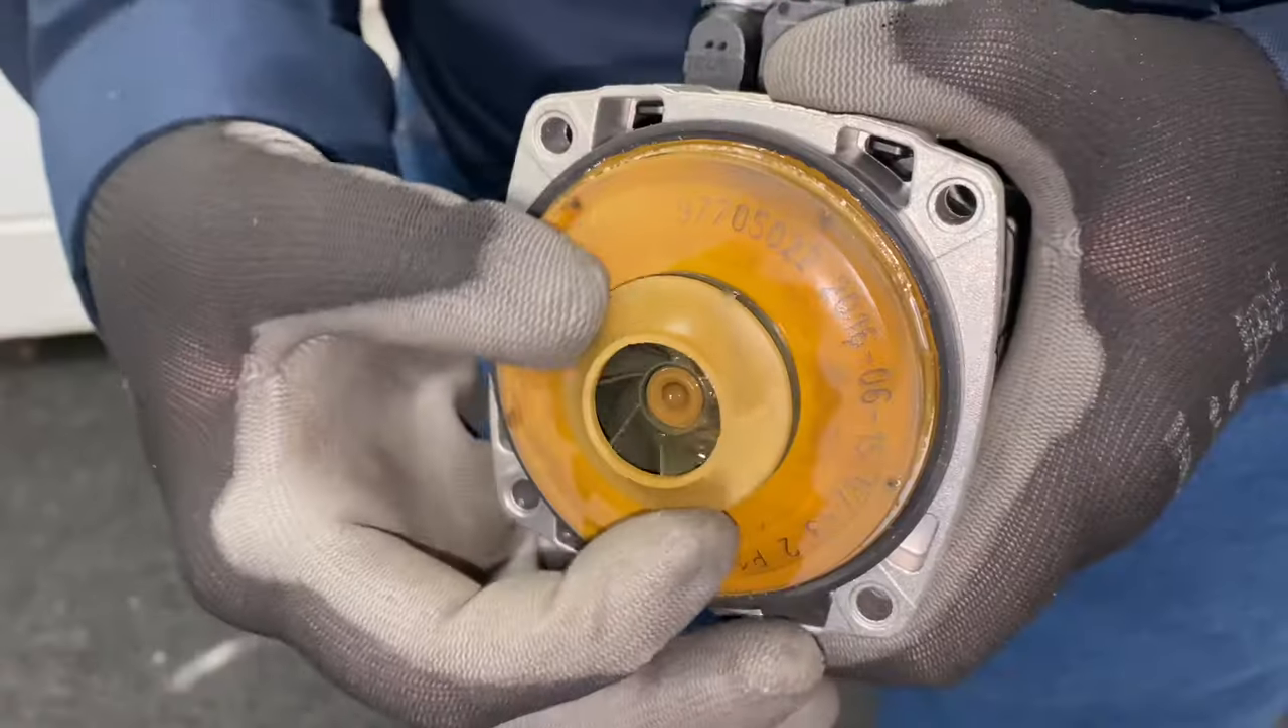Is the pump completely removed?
Yes.